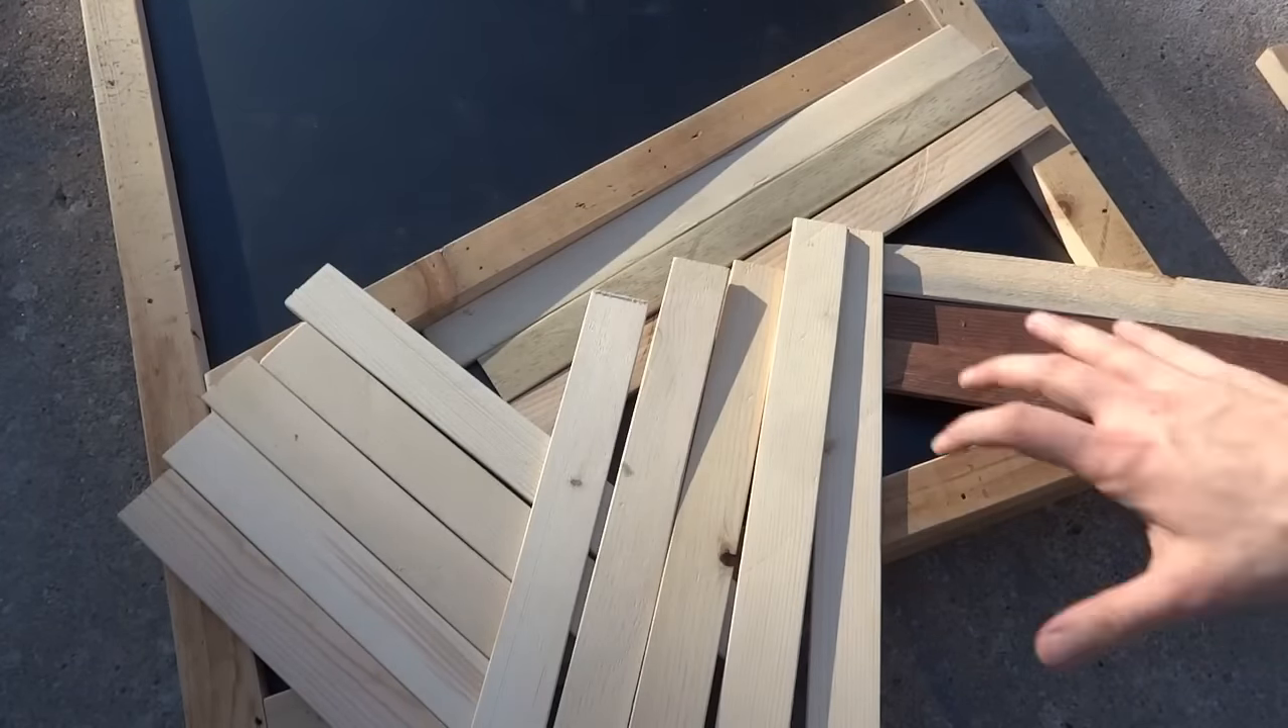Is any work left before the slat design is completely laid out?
Yes.